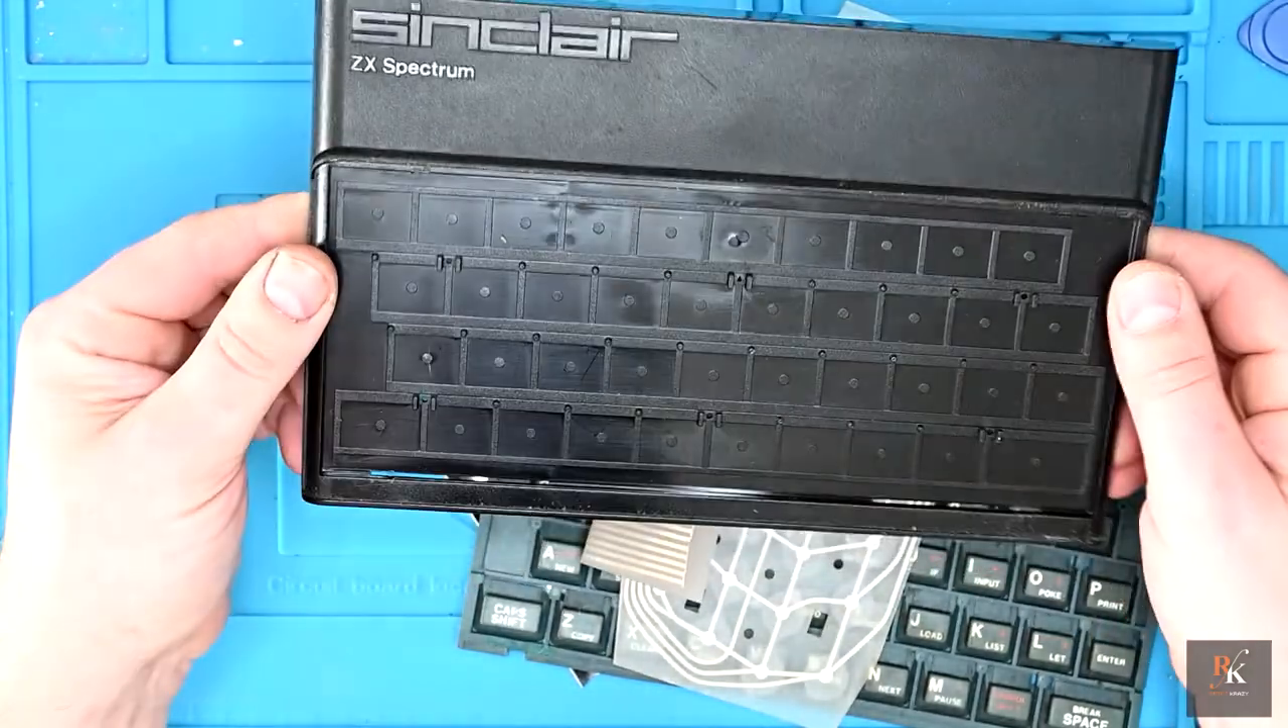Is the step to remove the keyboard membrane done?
Yes.